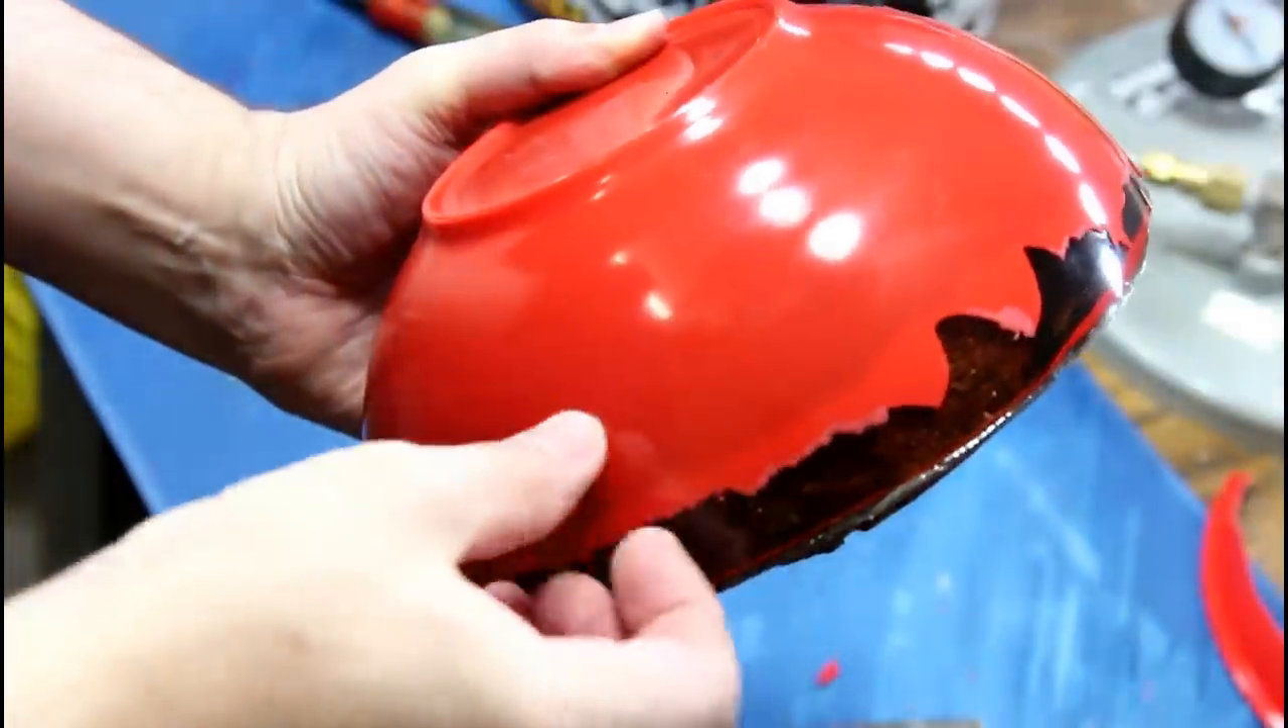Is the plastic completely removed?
No.